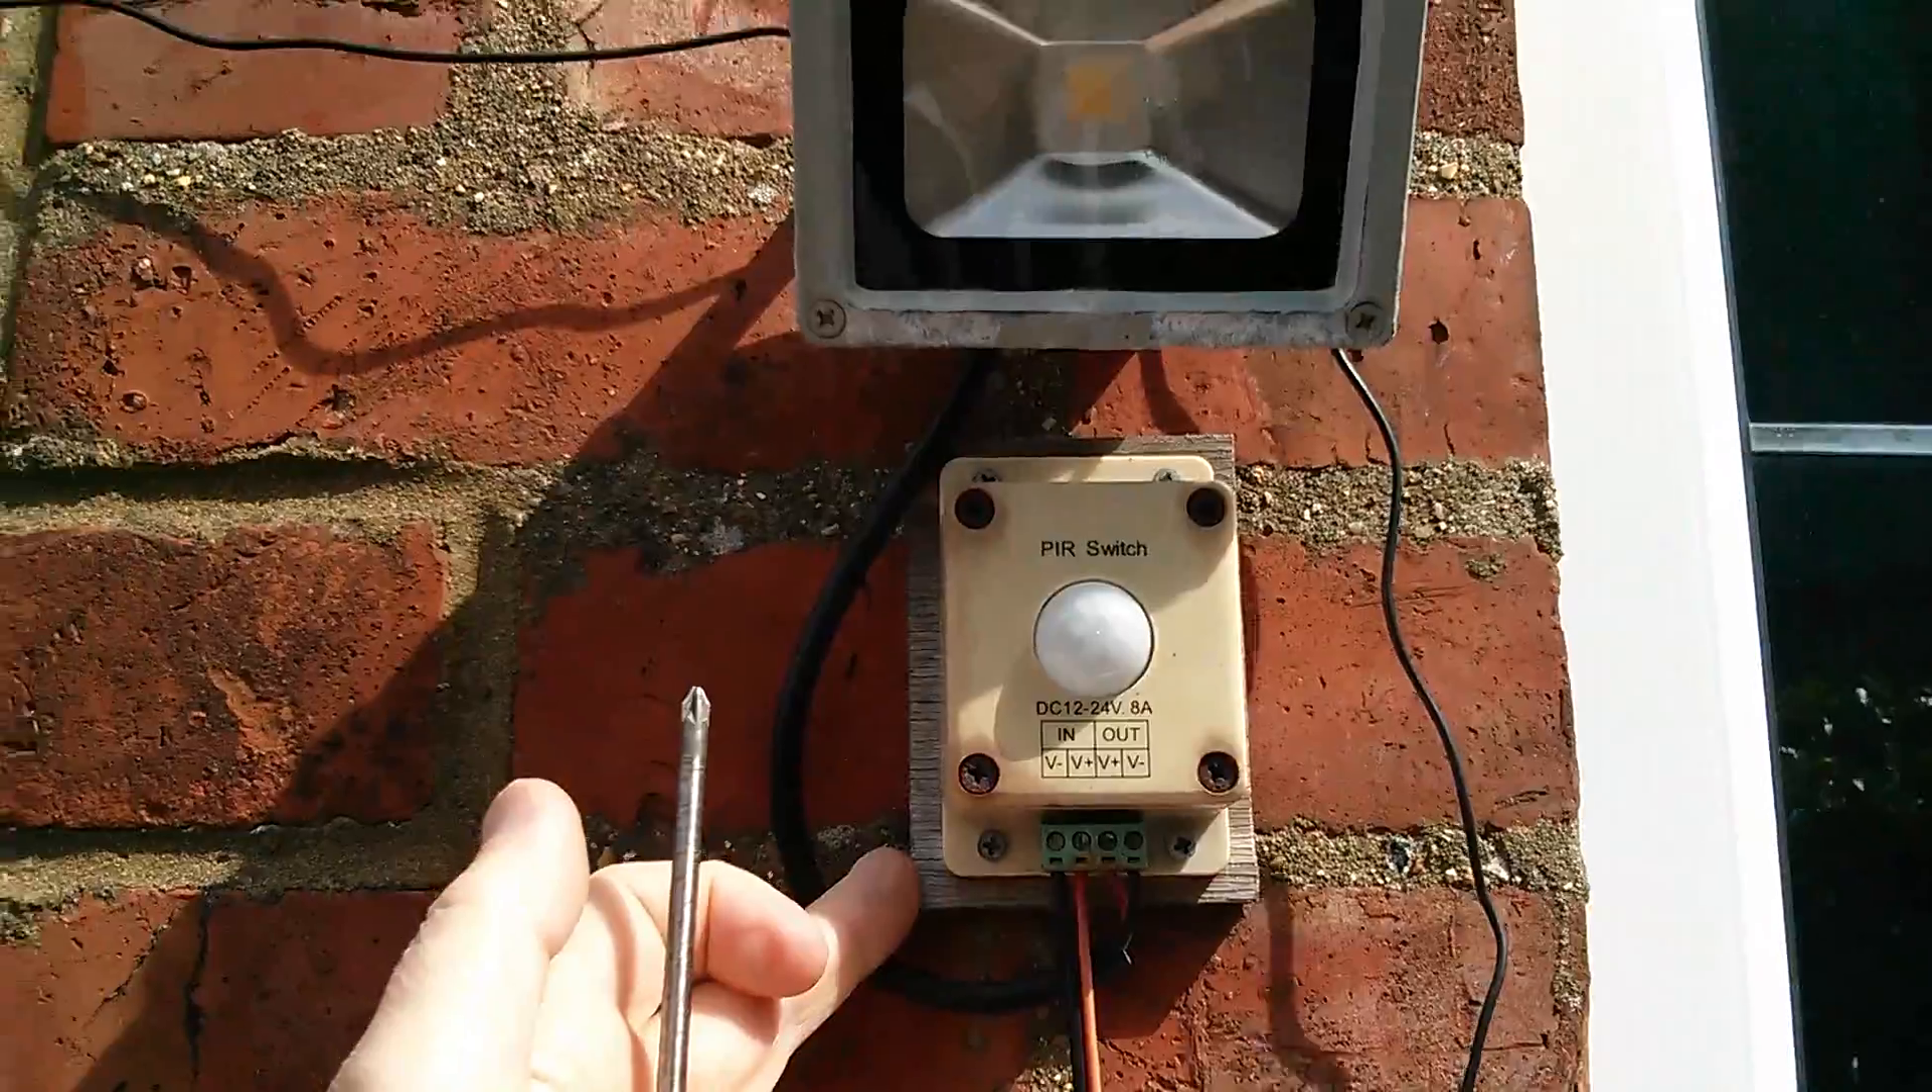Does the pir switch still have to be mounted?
No.